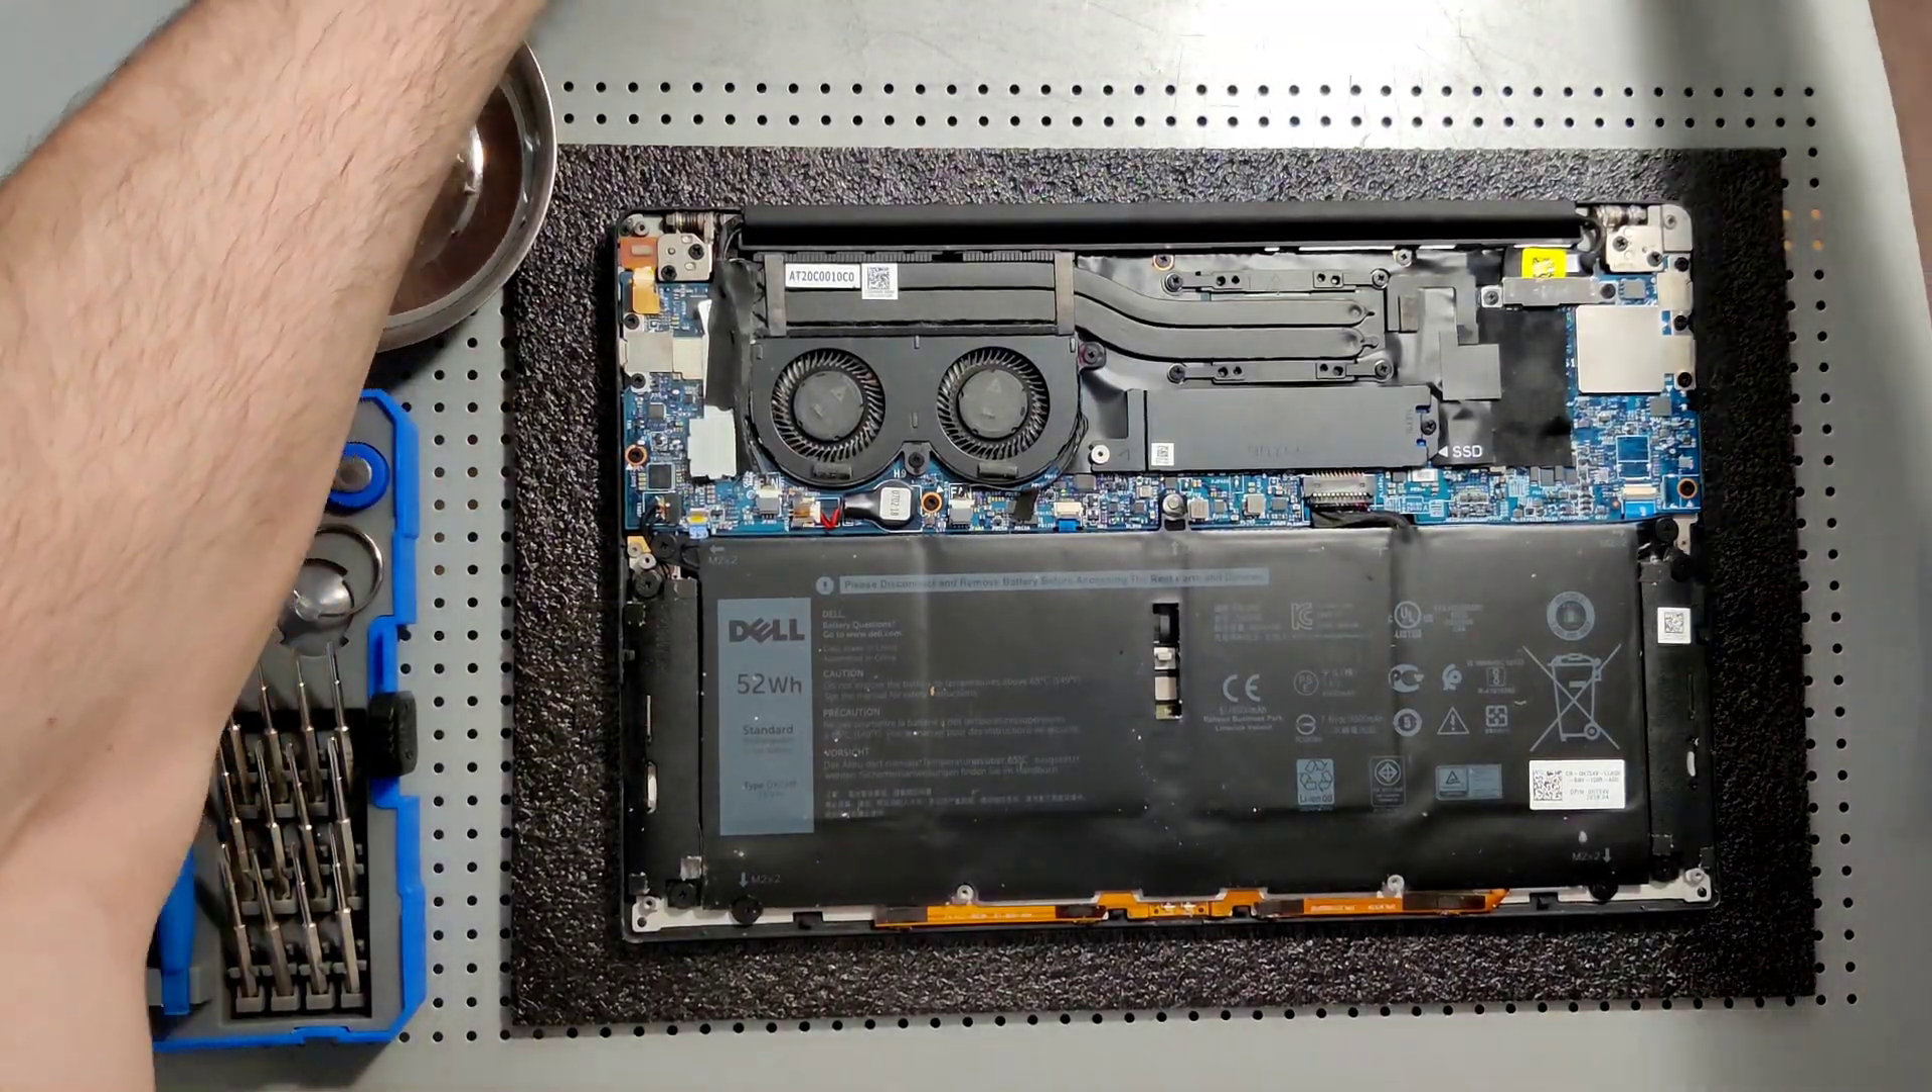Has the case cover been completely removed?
Yes.